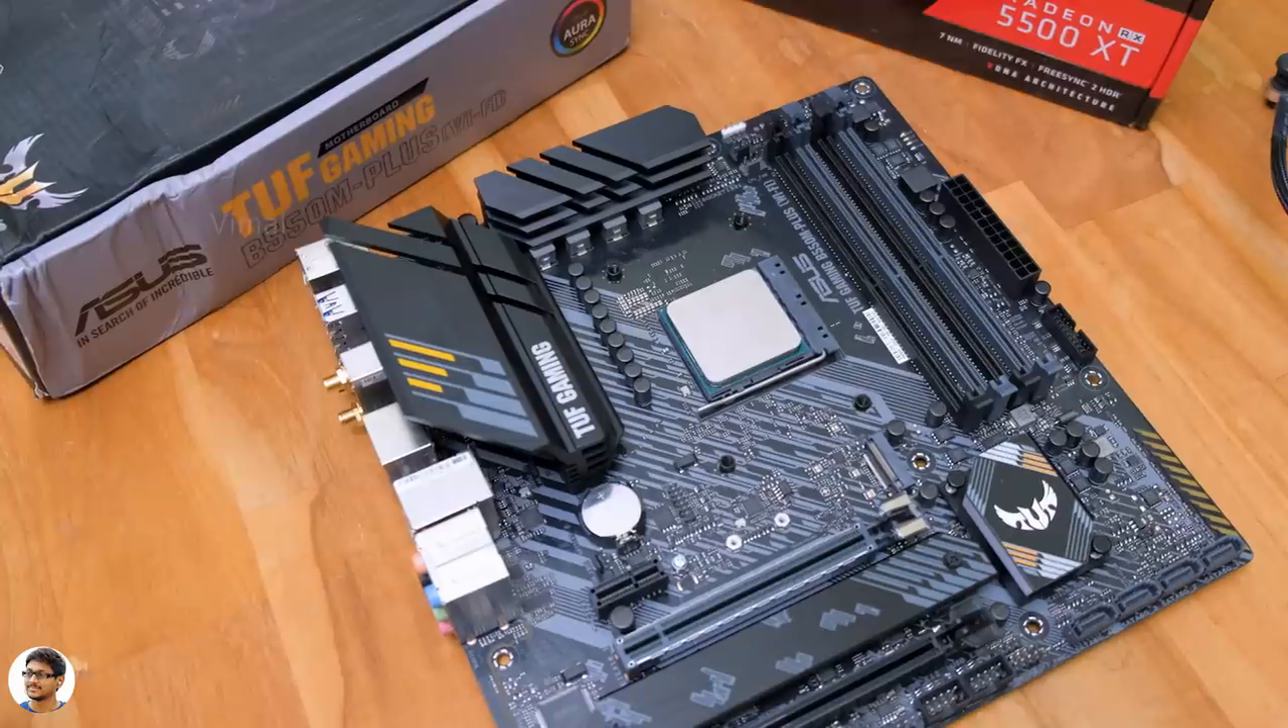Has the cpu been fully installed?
Yes.